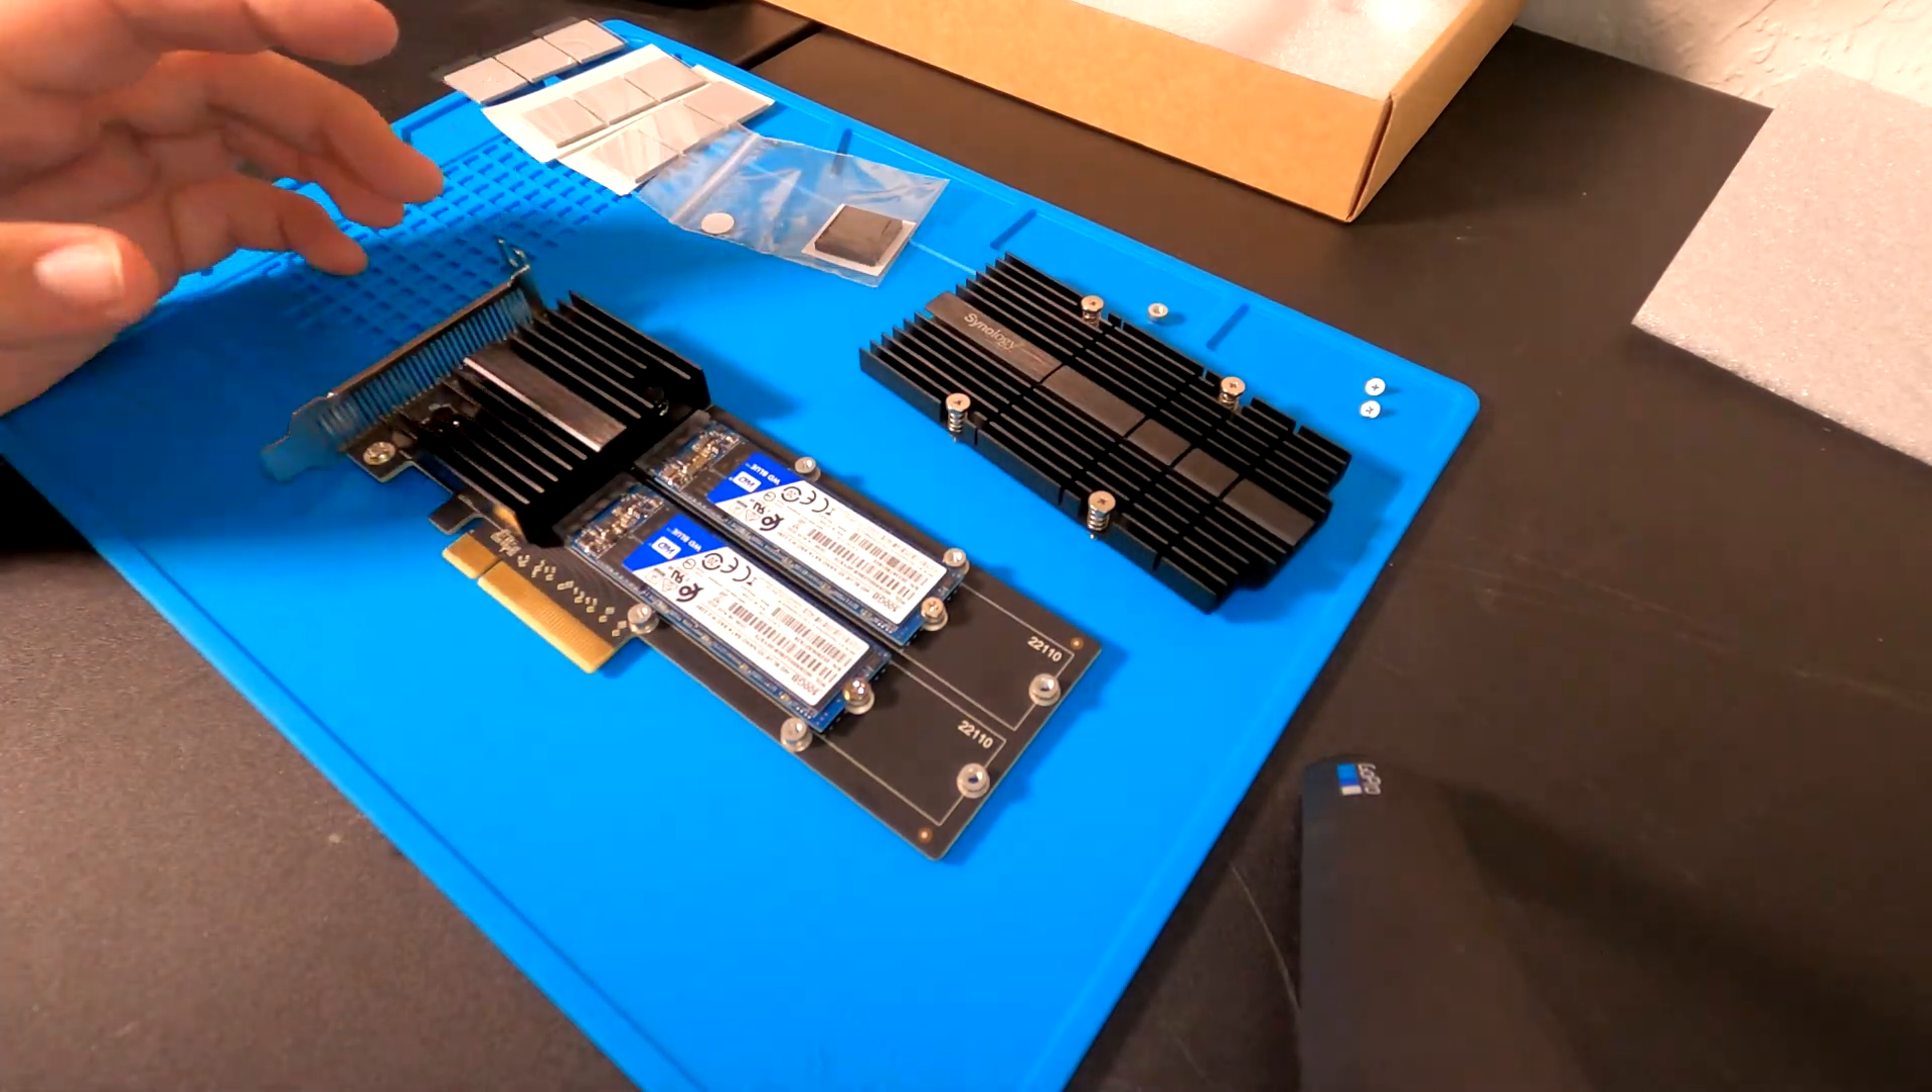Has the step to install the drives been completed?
Yes.